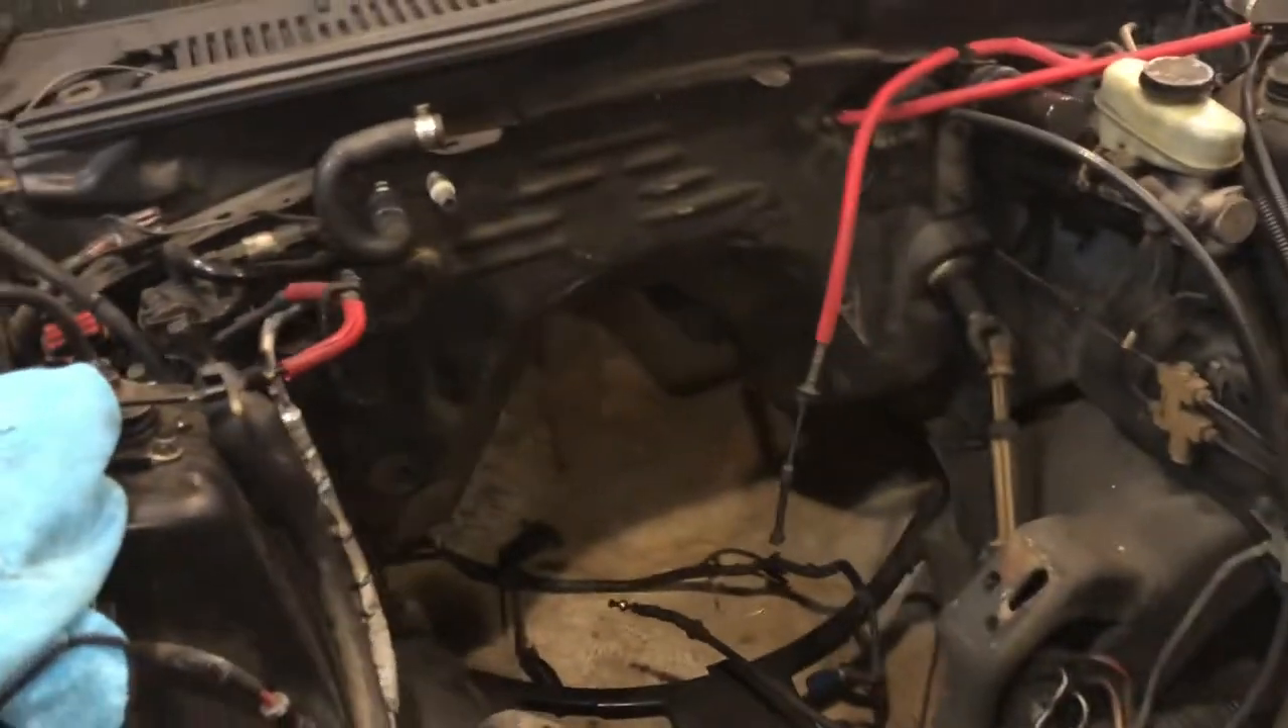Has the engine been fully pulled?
Yes.